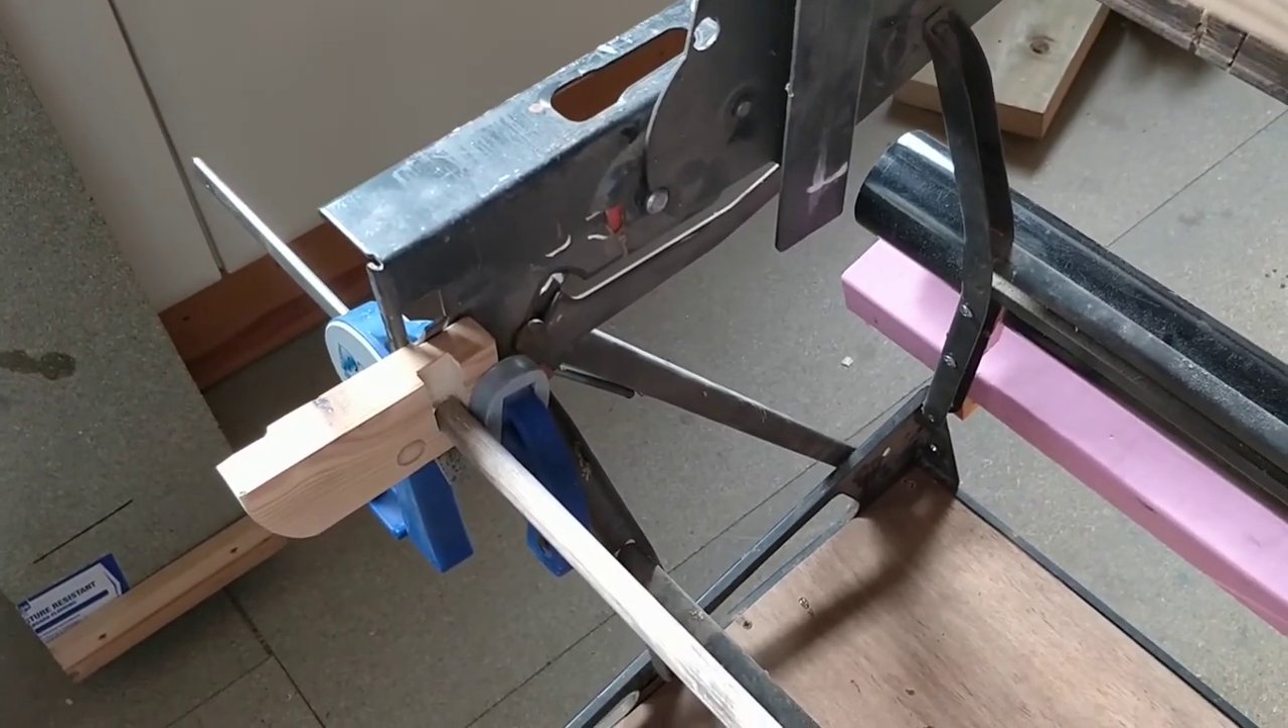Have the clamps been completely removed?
No.